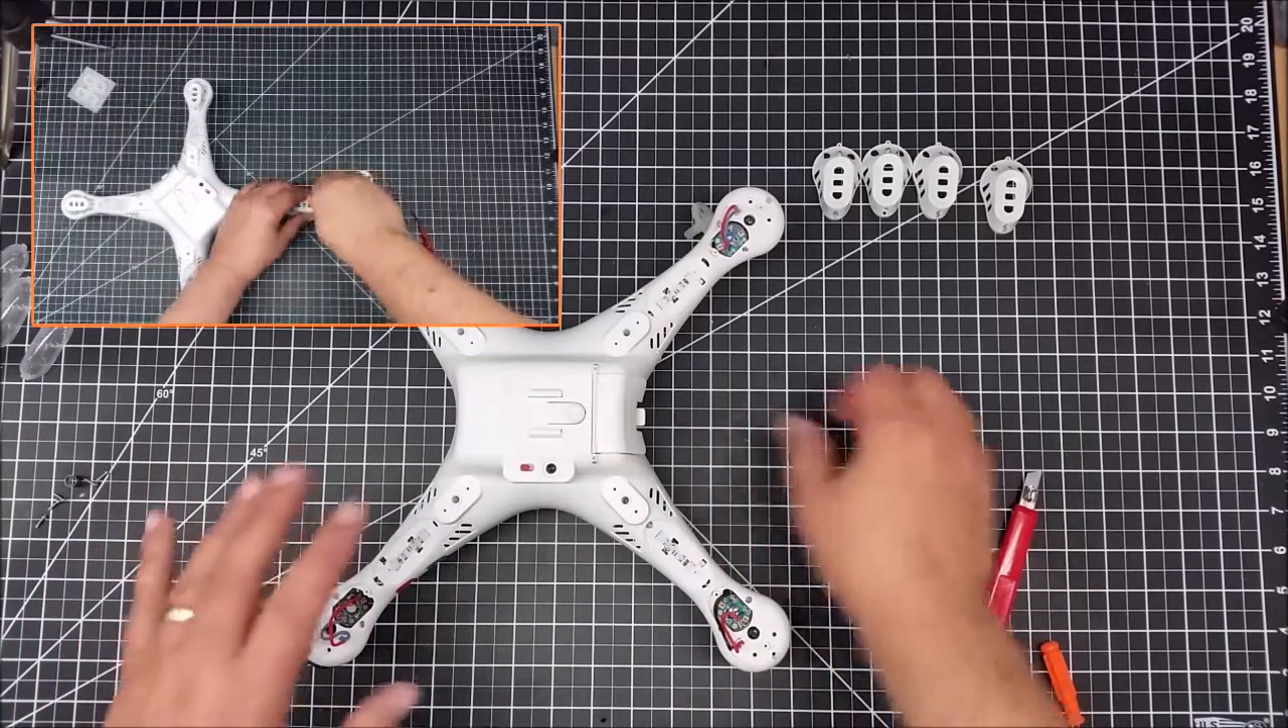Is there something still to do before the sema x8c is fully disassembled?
Yes.